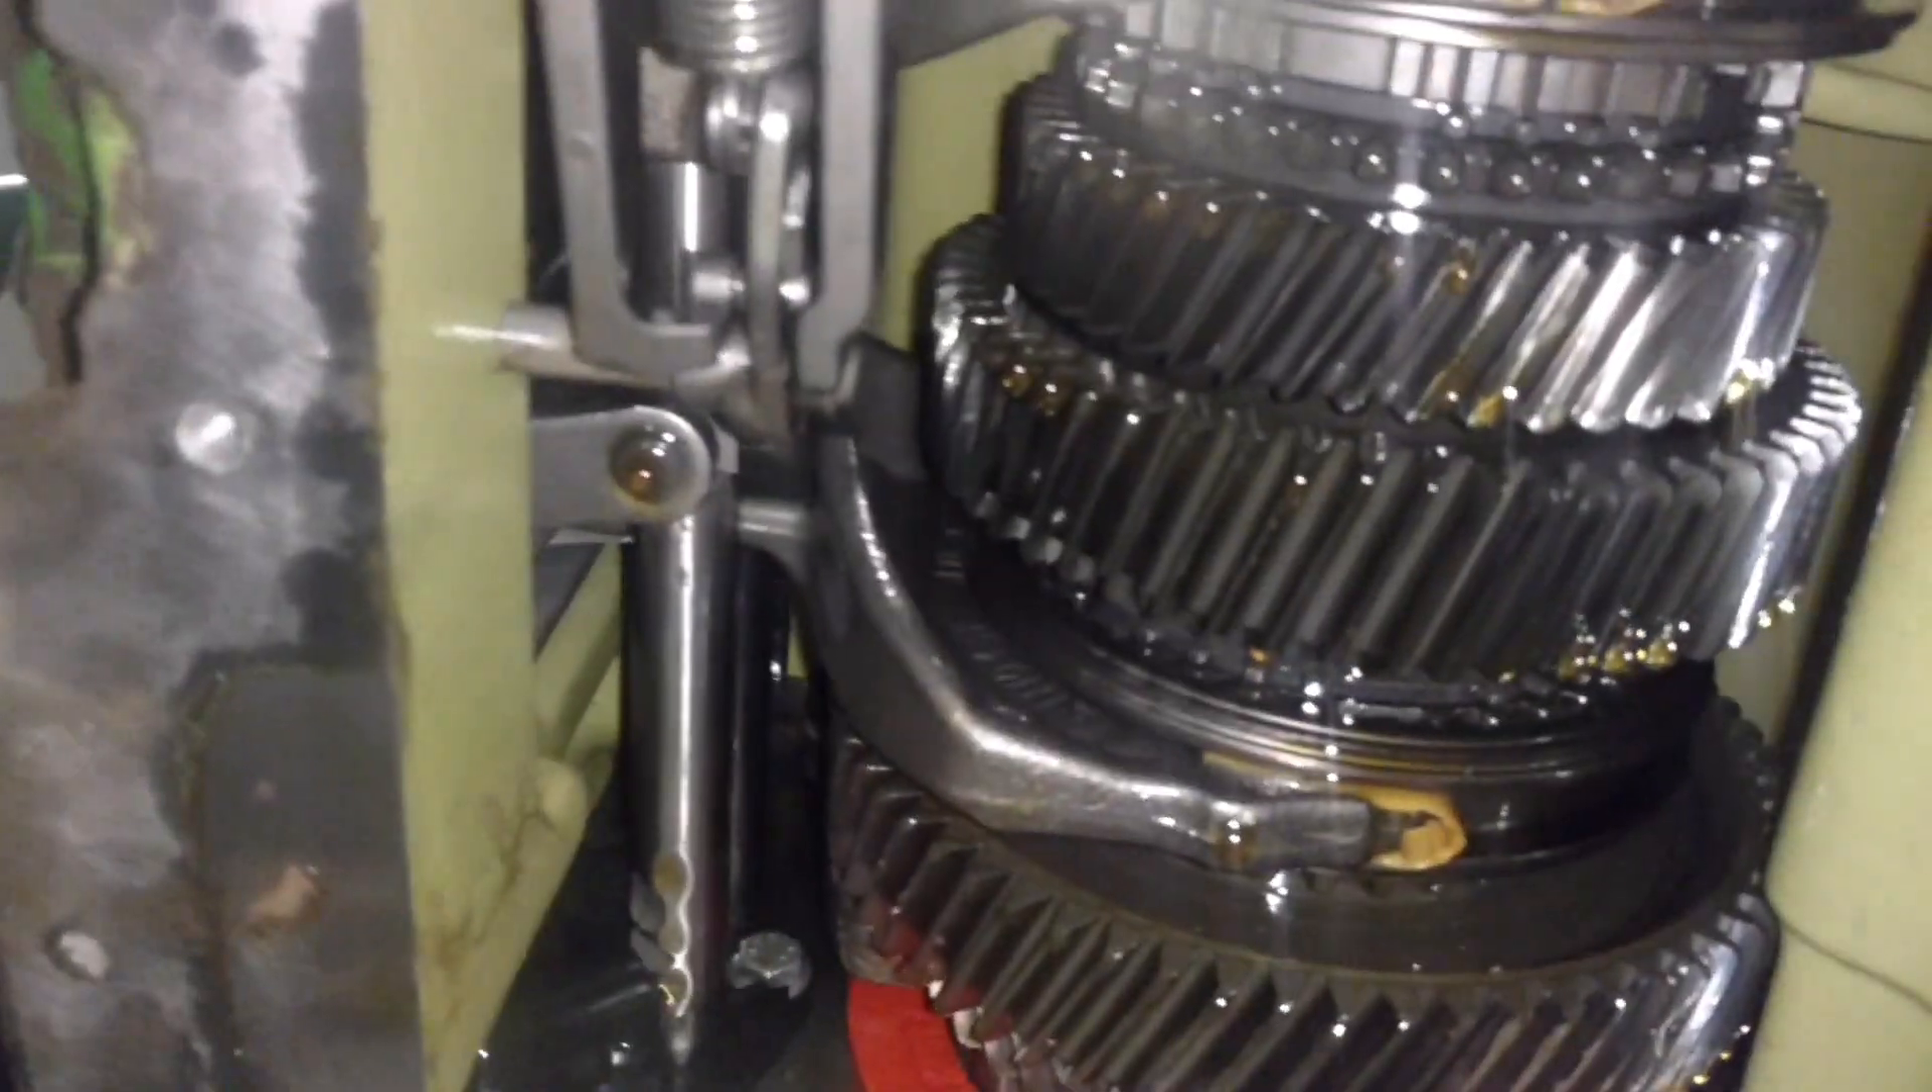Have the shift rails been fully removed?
No.